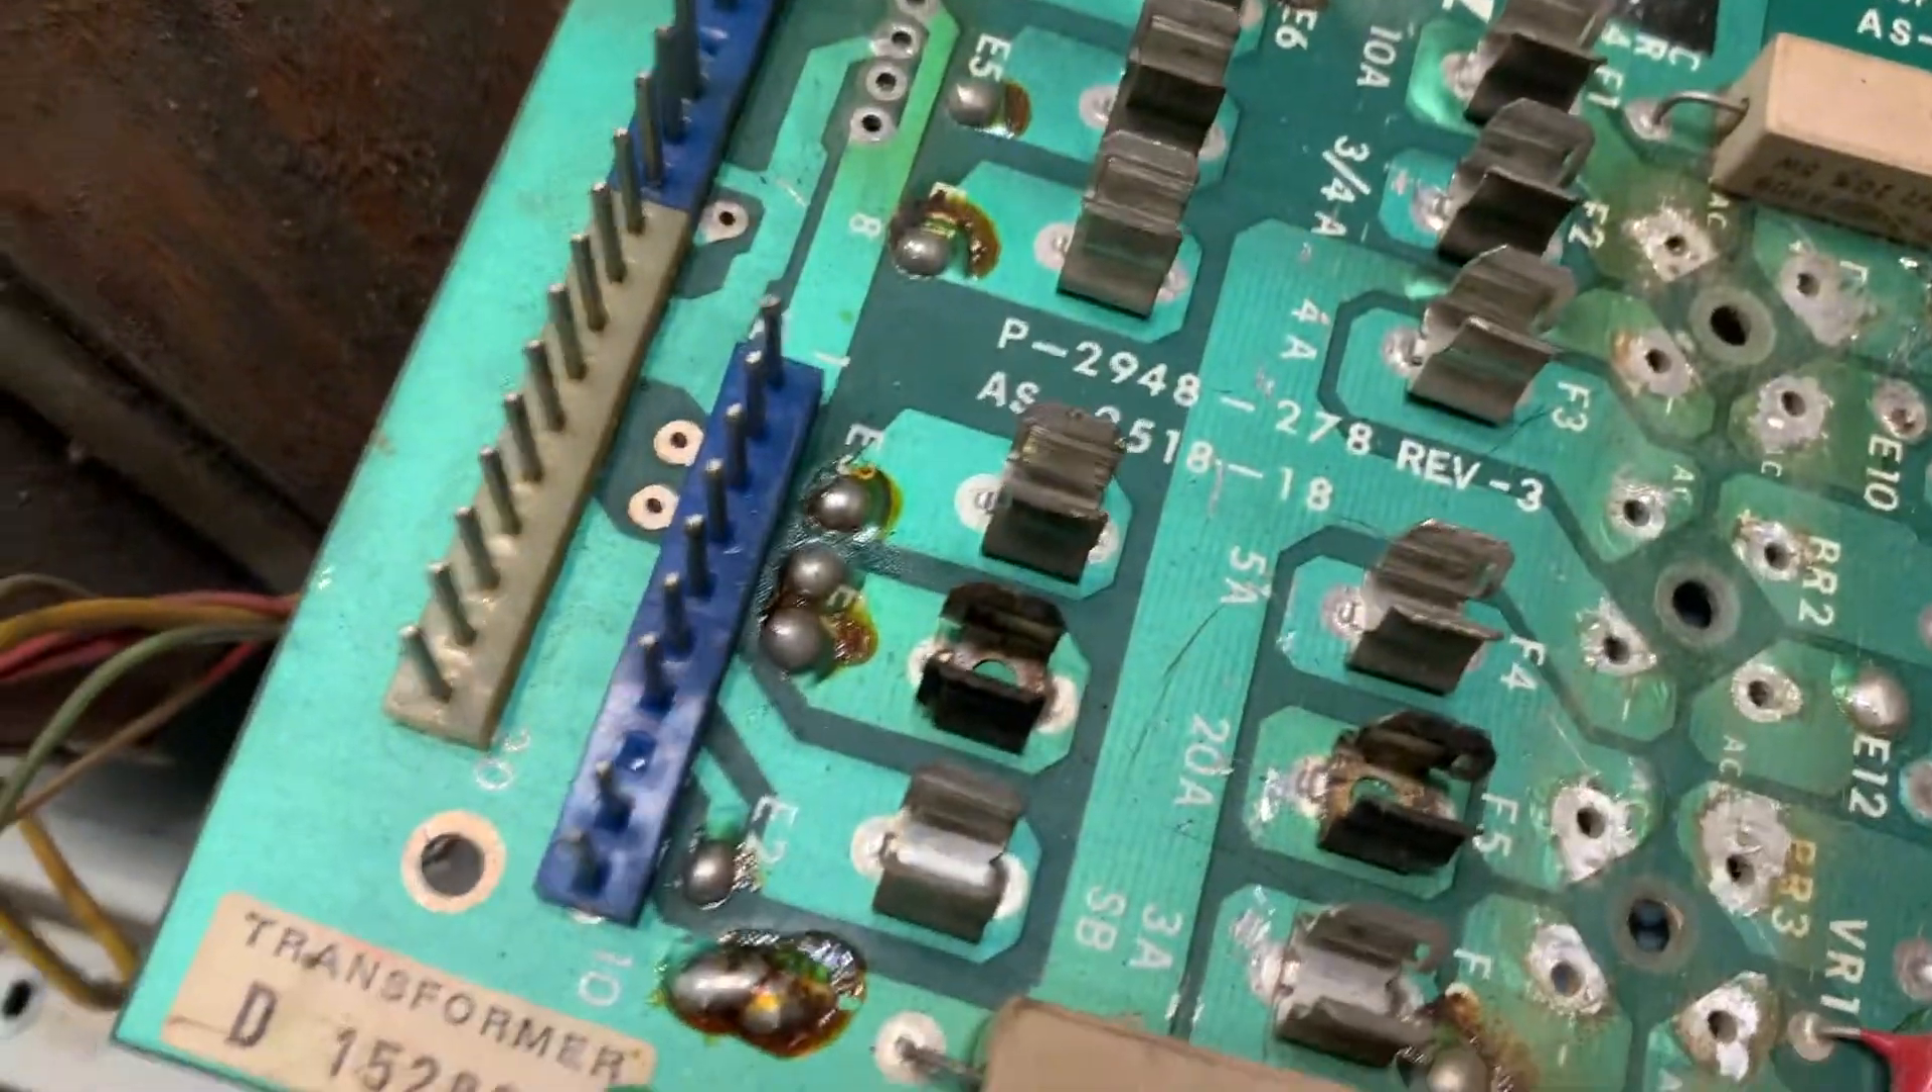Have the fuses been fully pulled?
Yes.